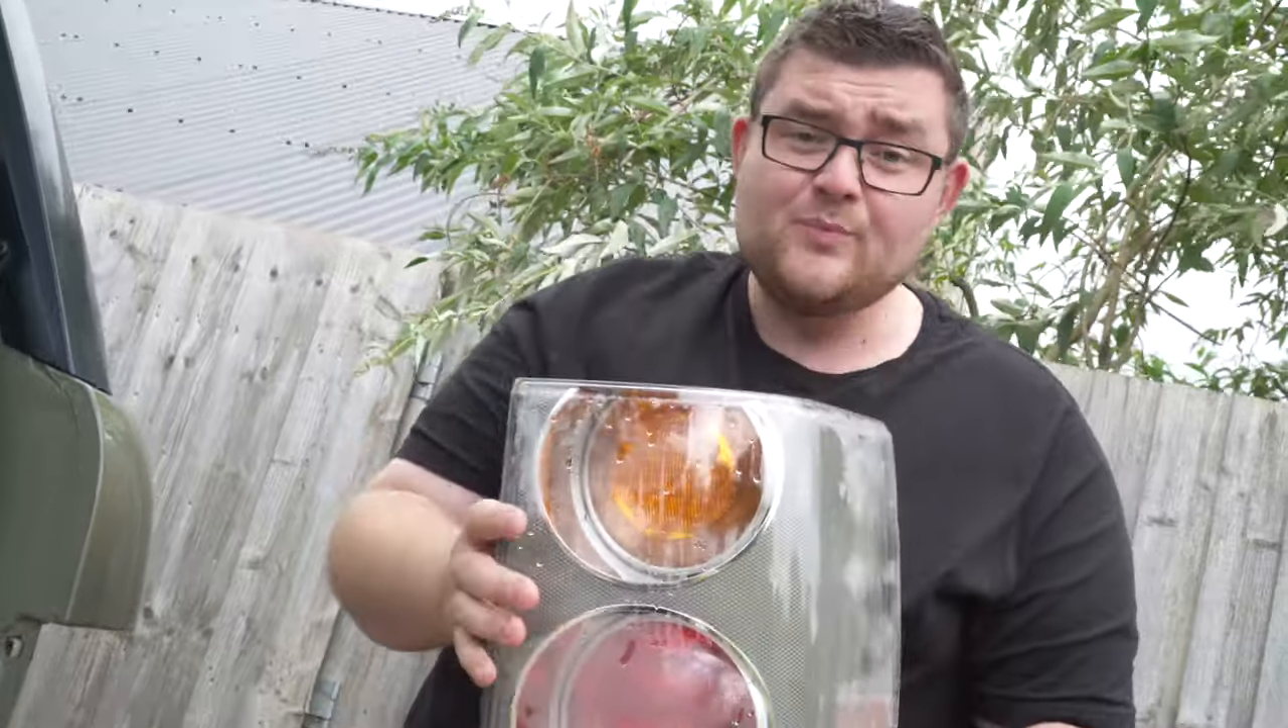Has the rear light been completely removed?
Yes.